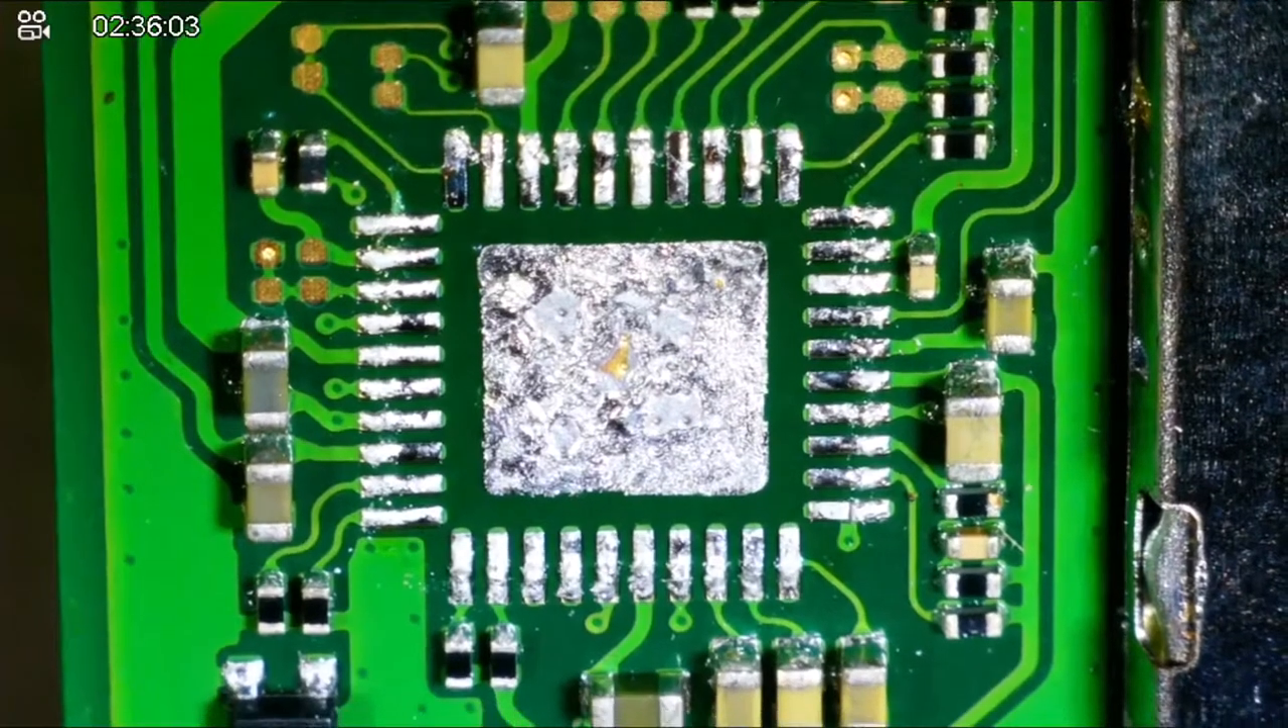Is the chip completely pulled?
Yes.